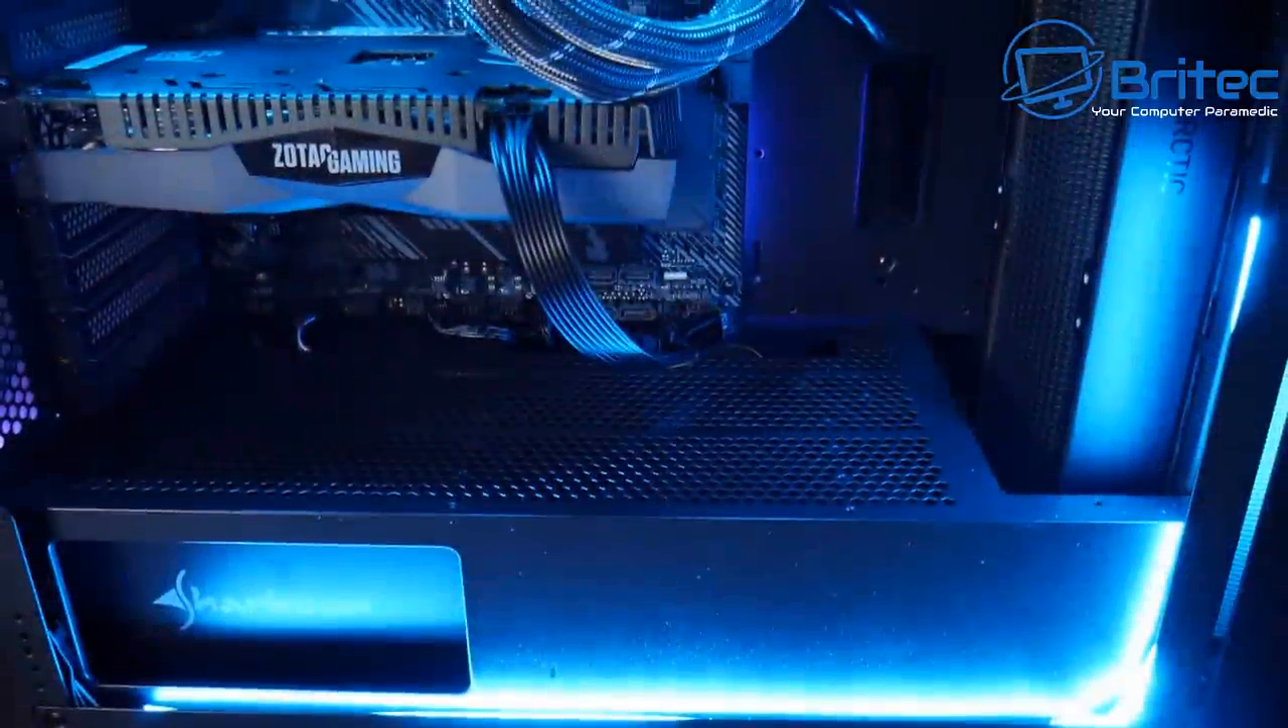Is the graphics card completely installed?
Yes.